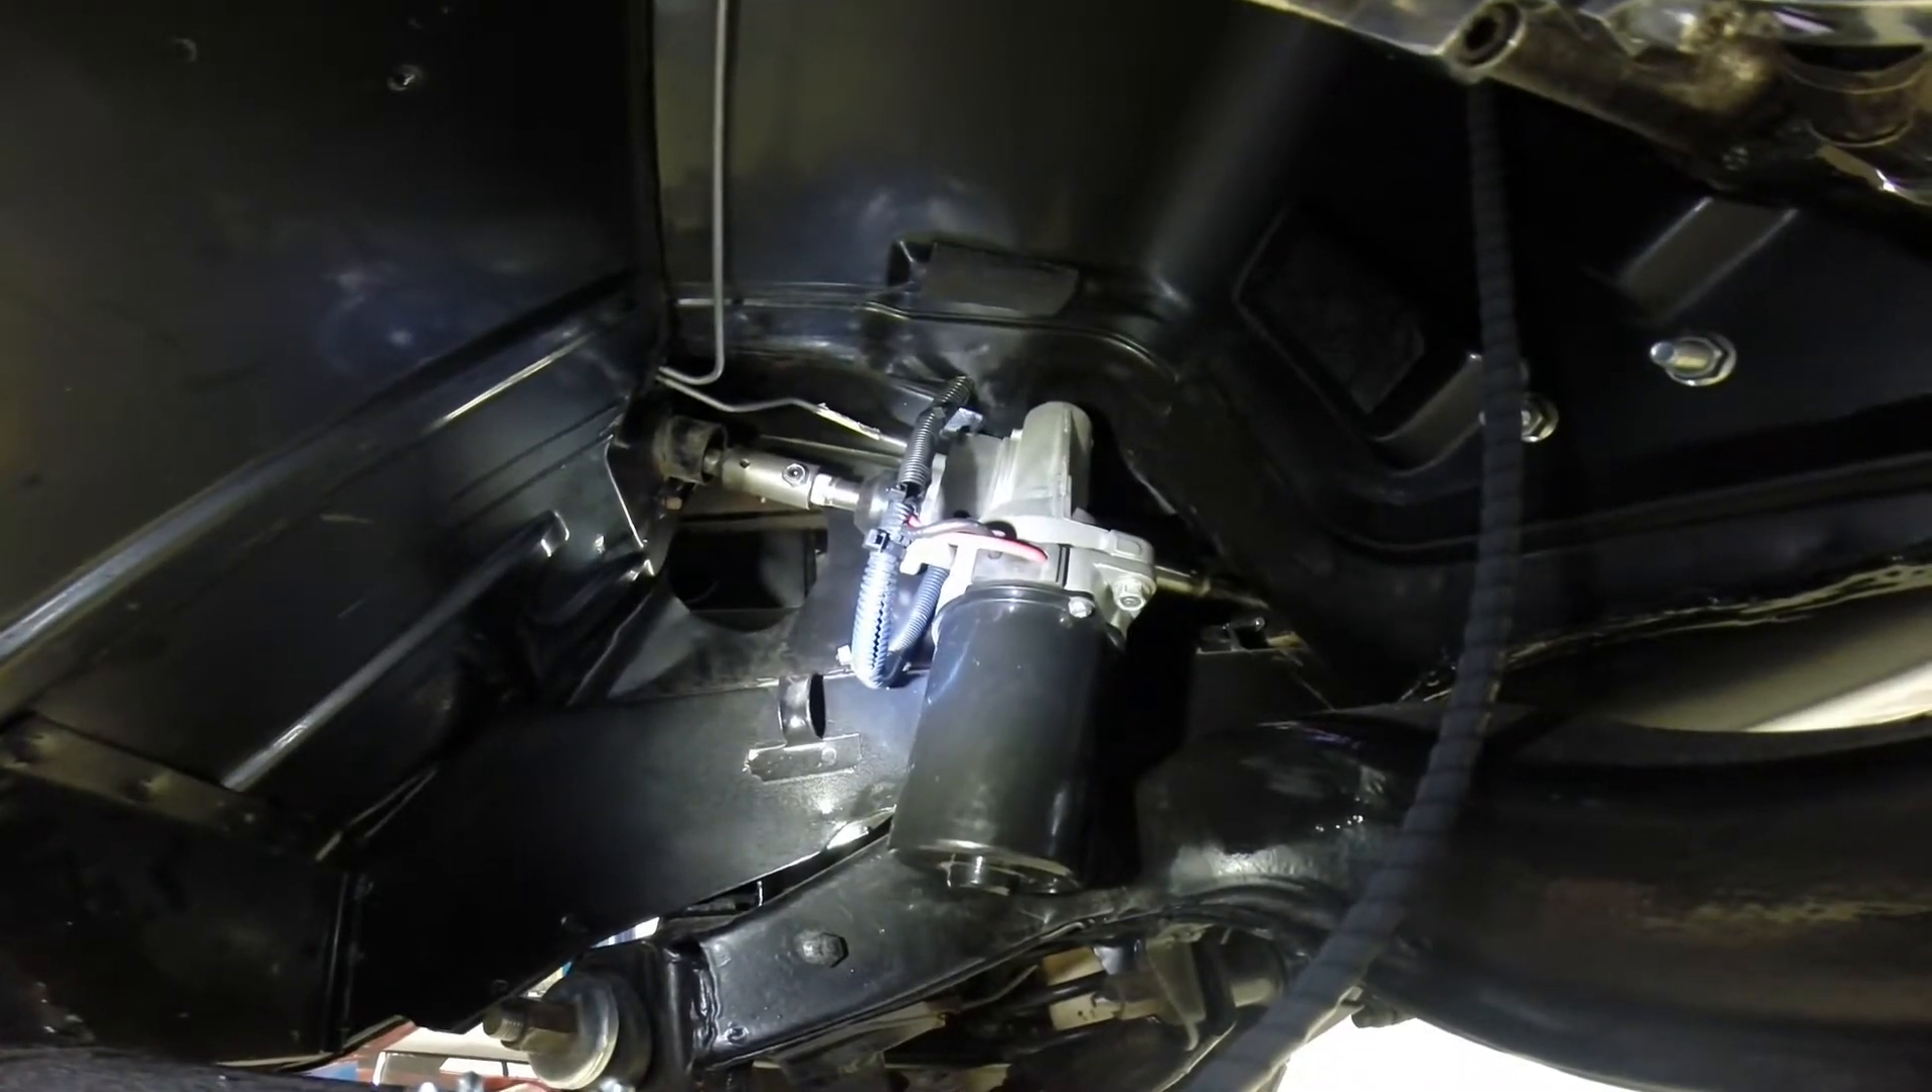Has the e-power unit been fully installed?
Yes.